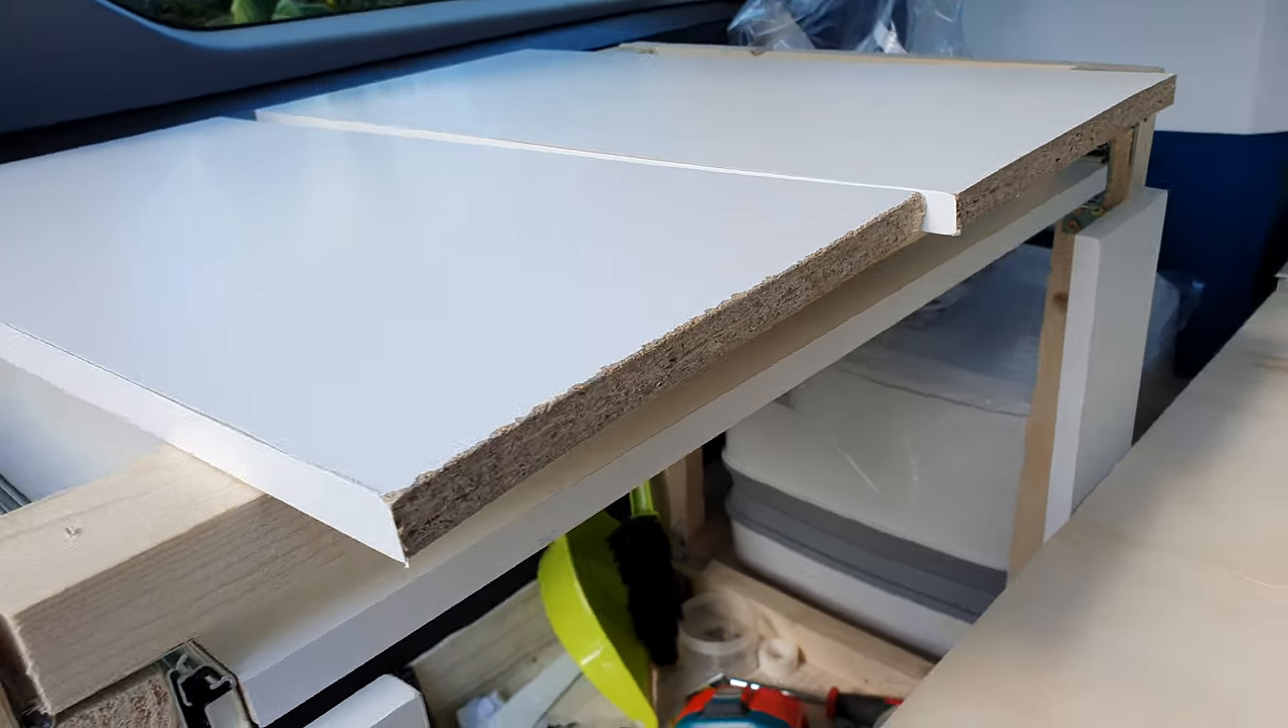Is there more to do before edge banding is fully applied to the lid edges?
Yes.